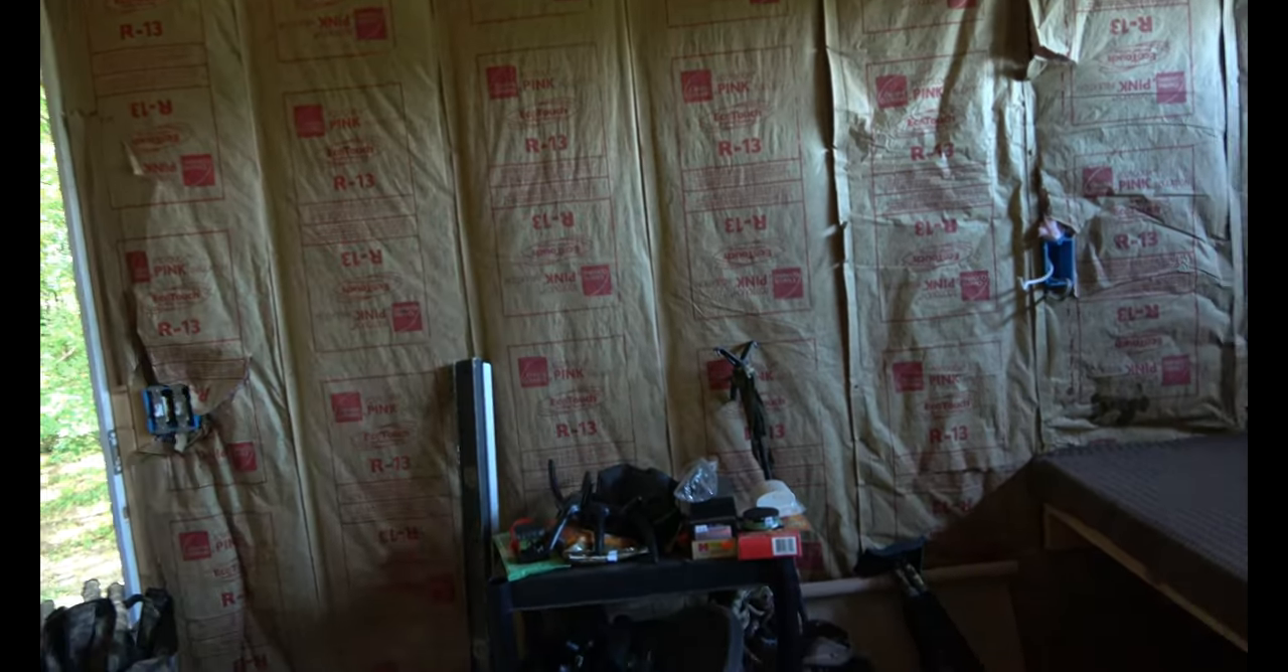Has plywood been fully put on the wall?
No.